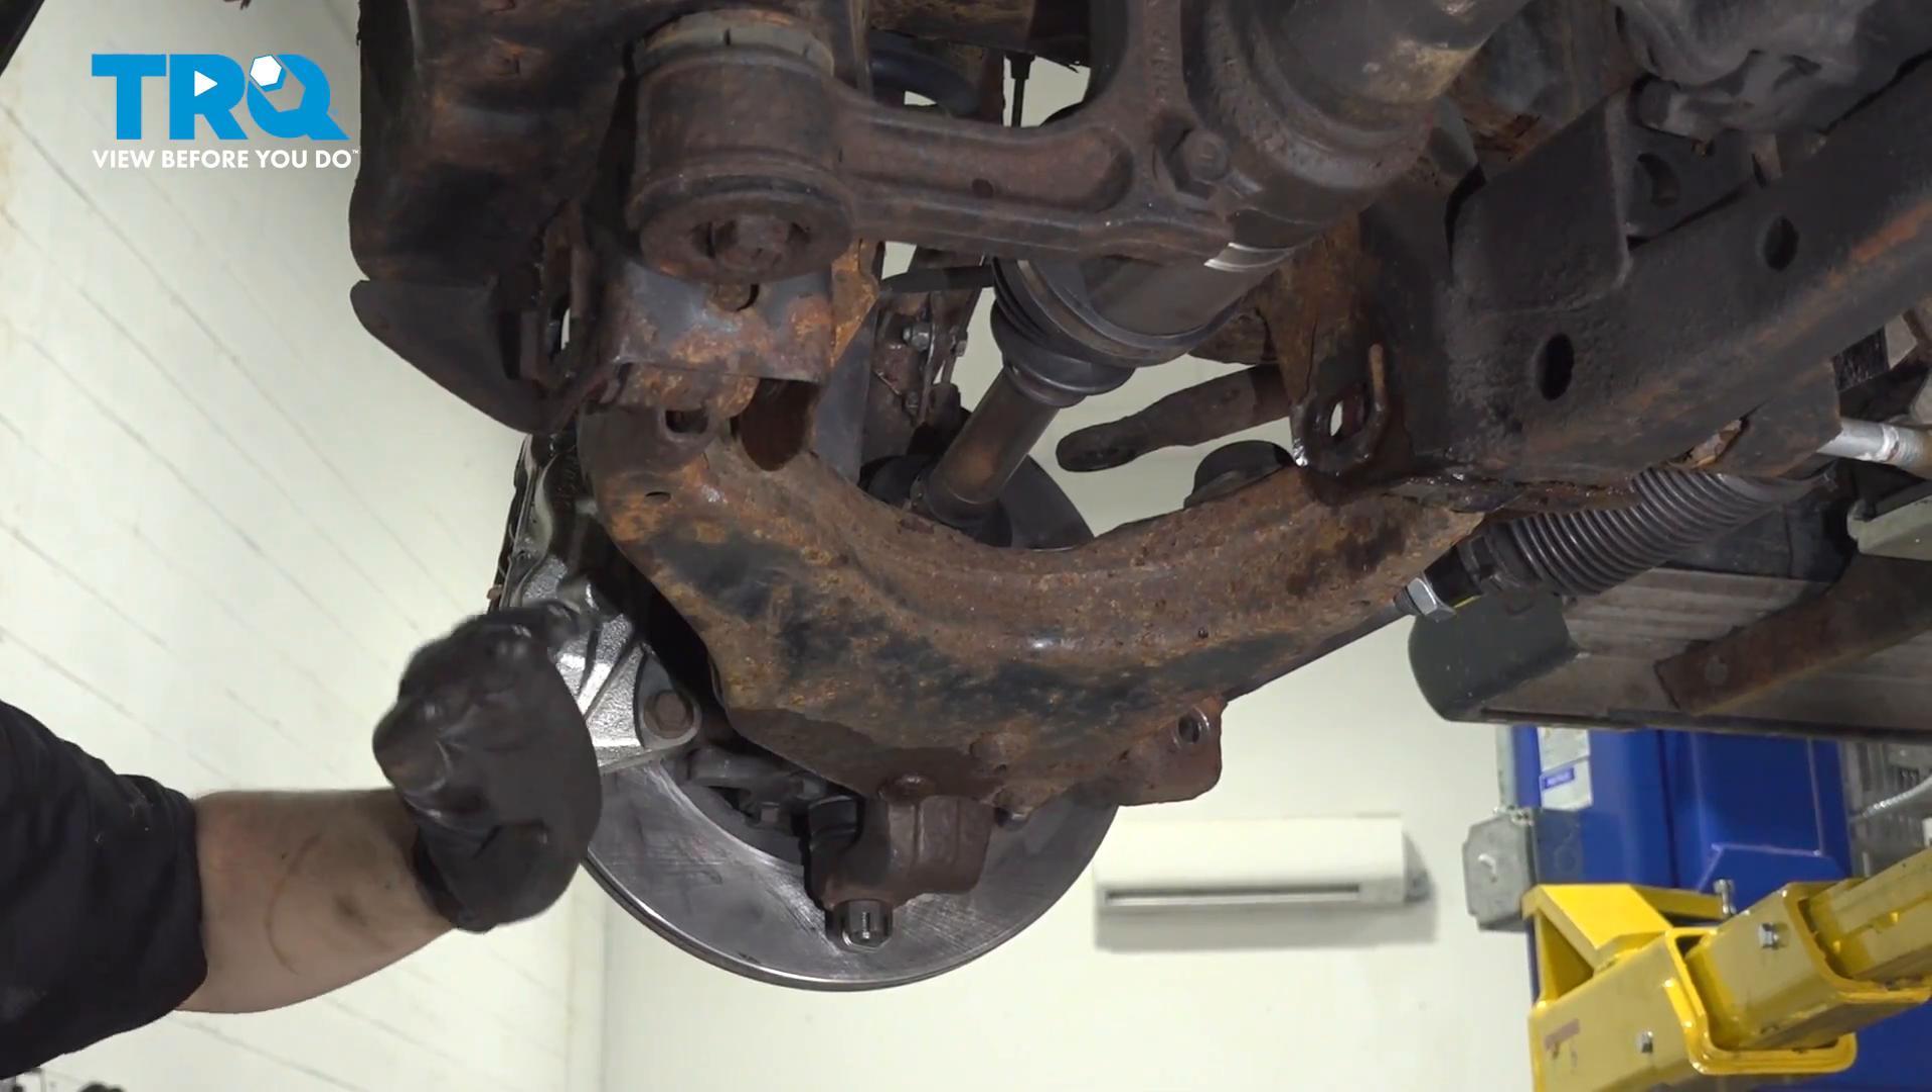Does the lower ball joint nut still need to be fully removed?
Yes.